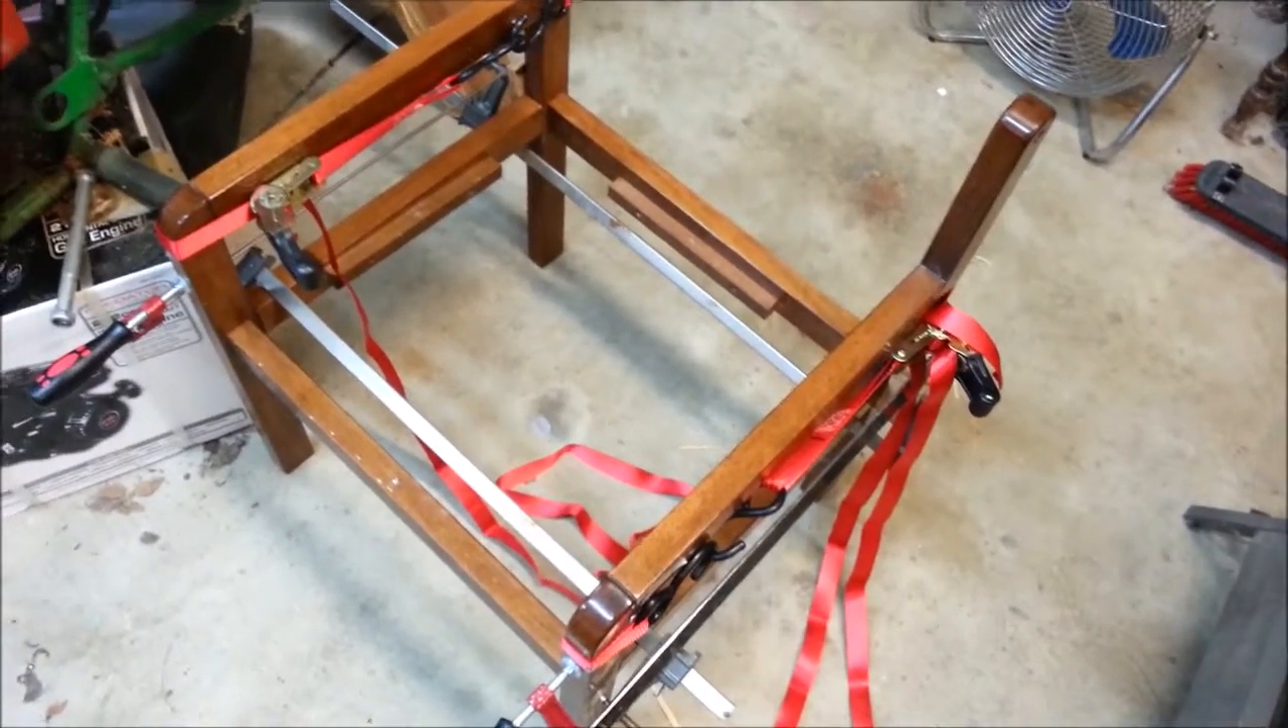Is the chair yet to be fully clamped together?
No.